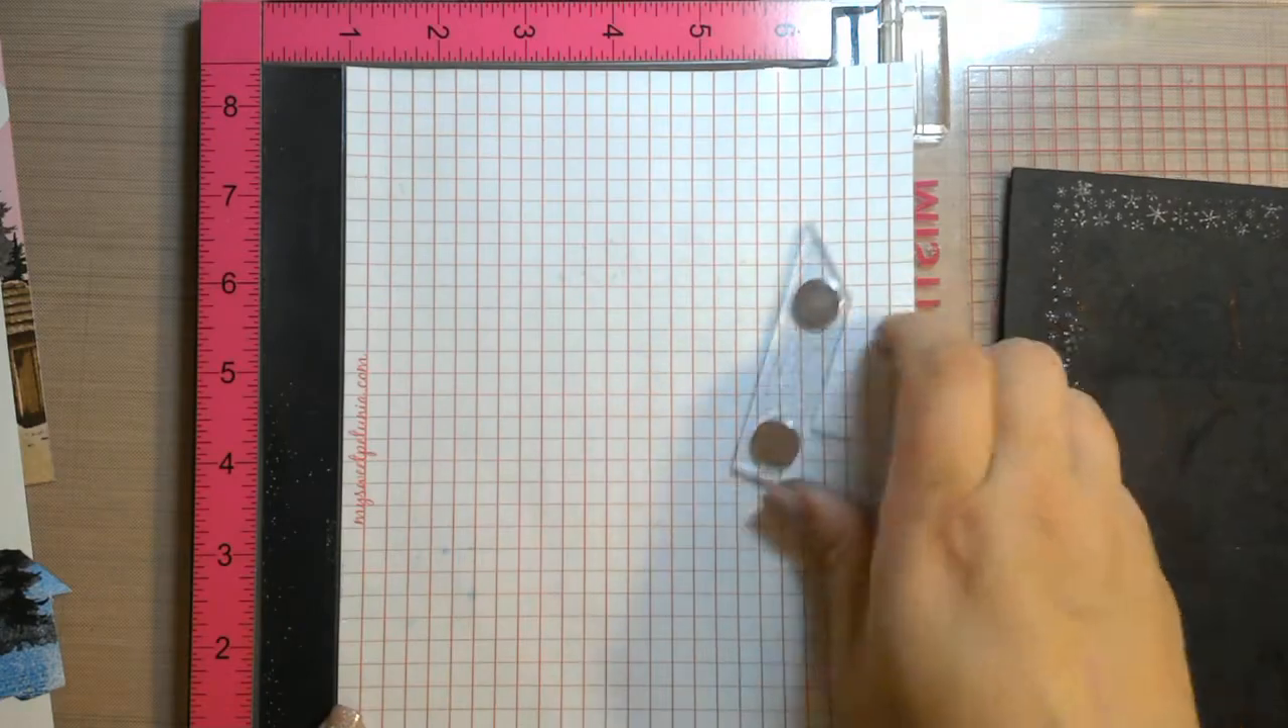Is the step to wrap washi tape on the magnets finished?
No.